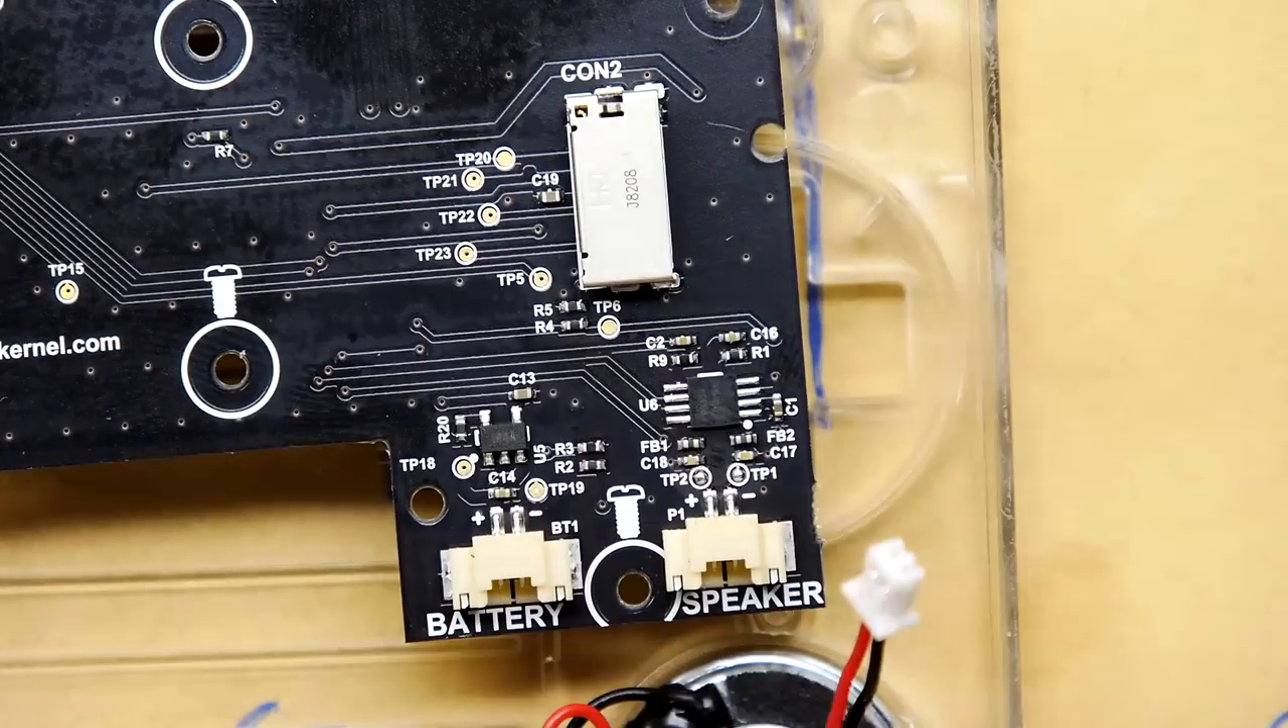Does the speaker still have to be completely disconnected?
No.